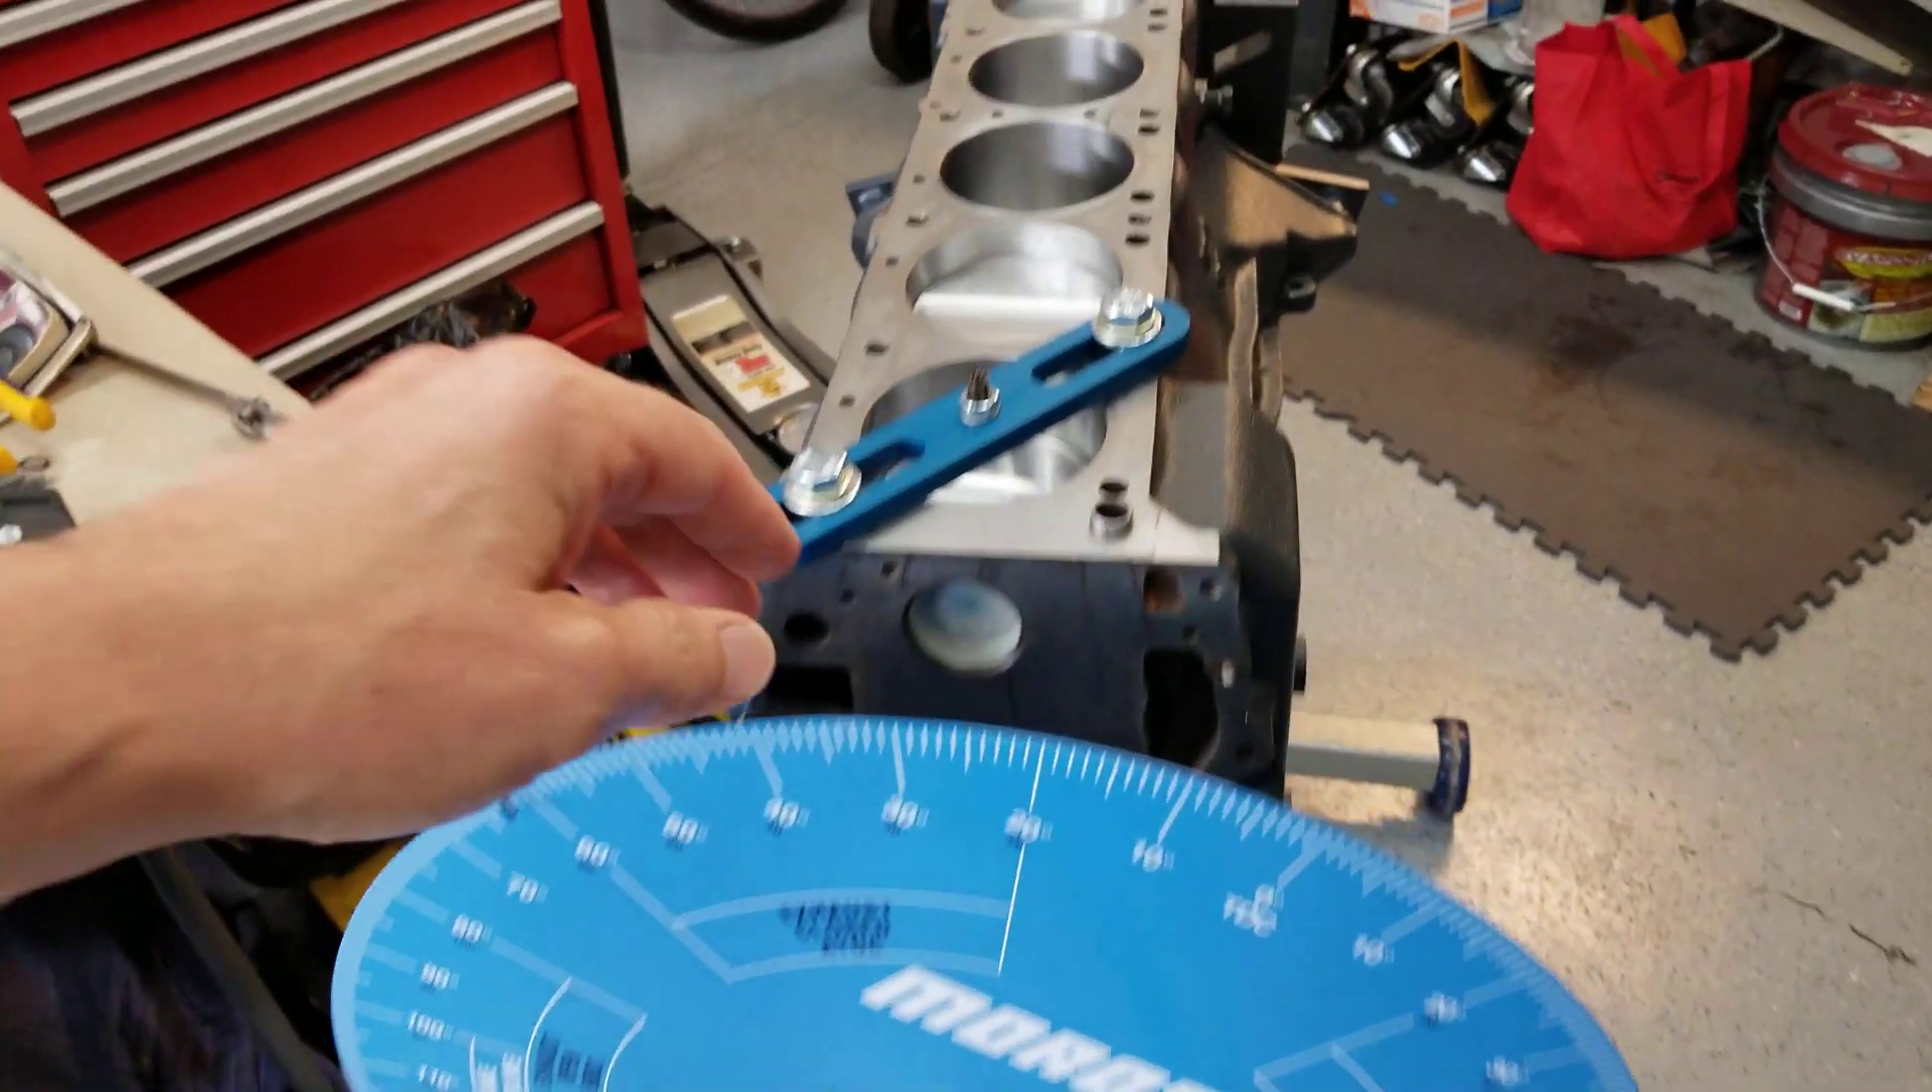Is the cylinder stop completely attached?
Yes.